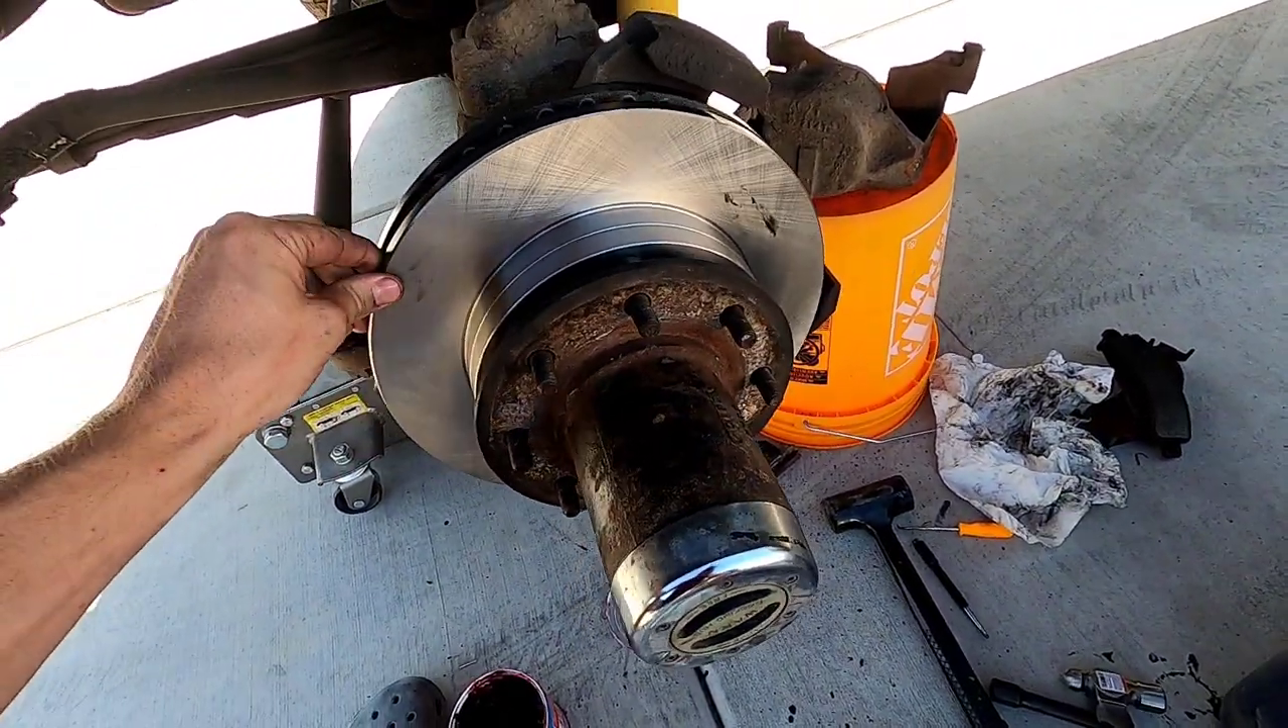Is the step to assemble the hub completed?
Yes.